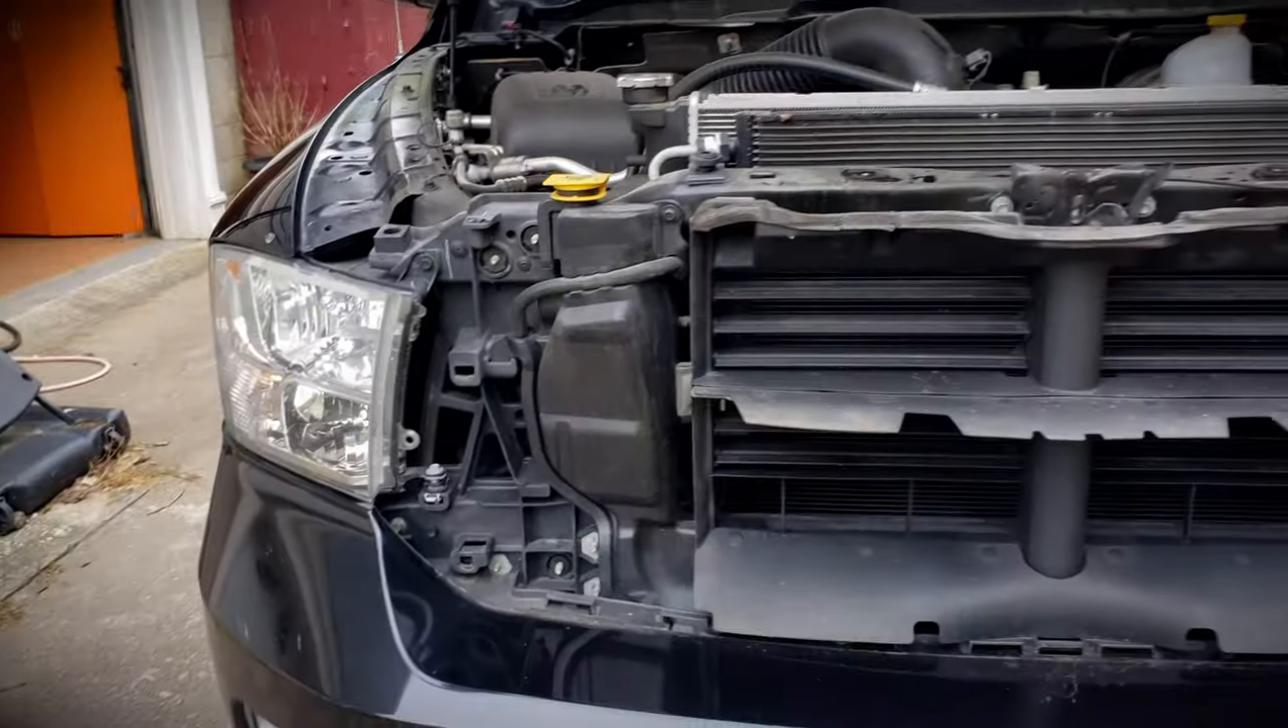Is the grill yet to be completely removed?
No.